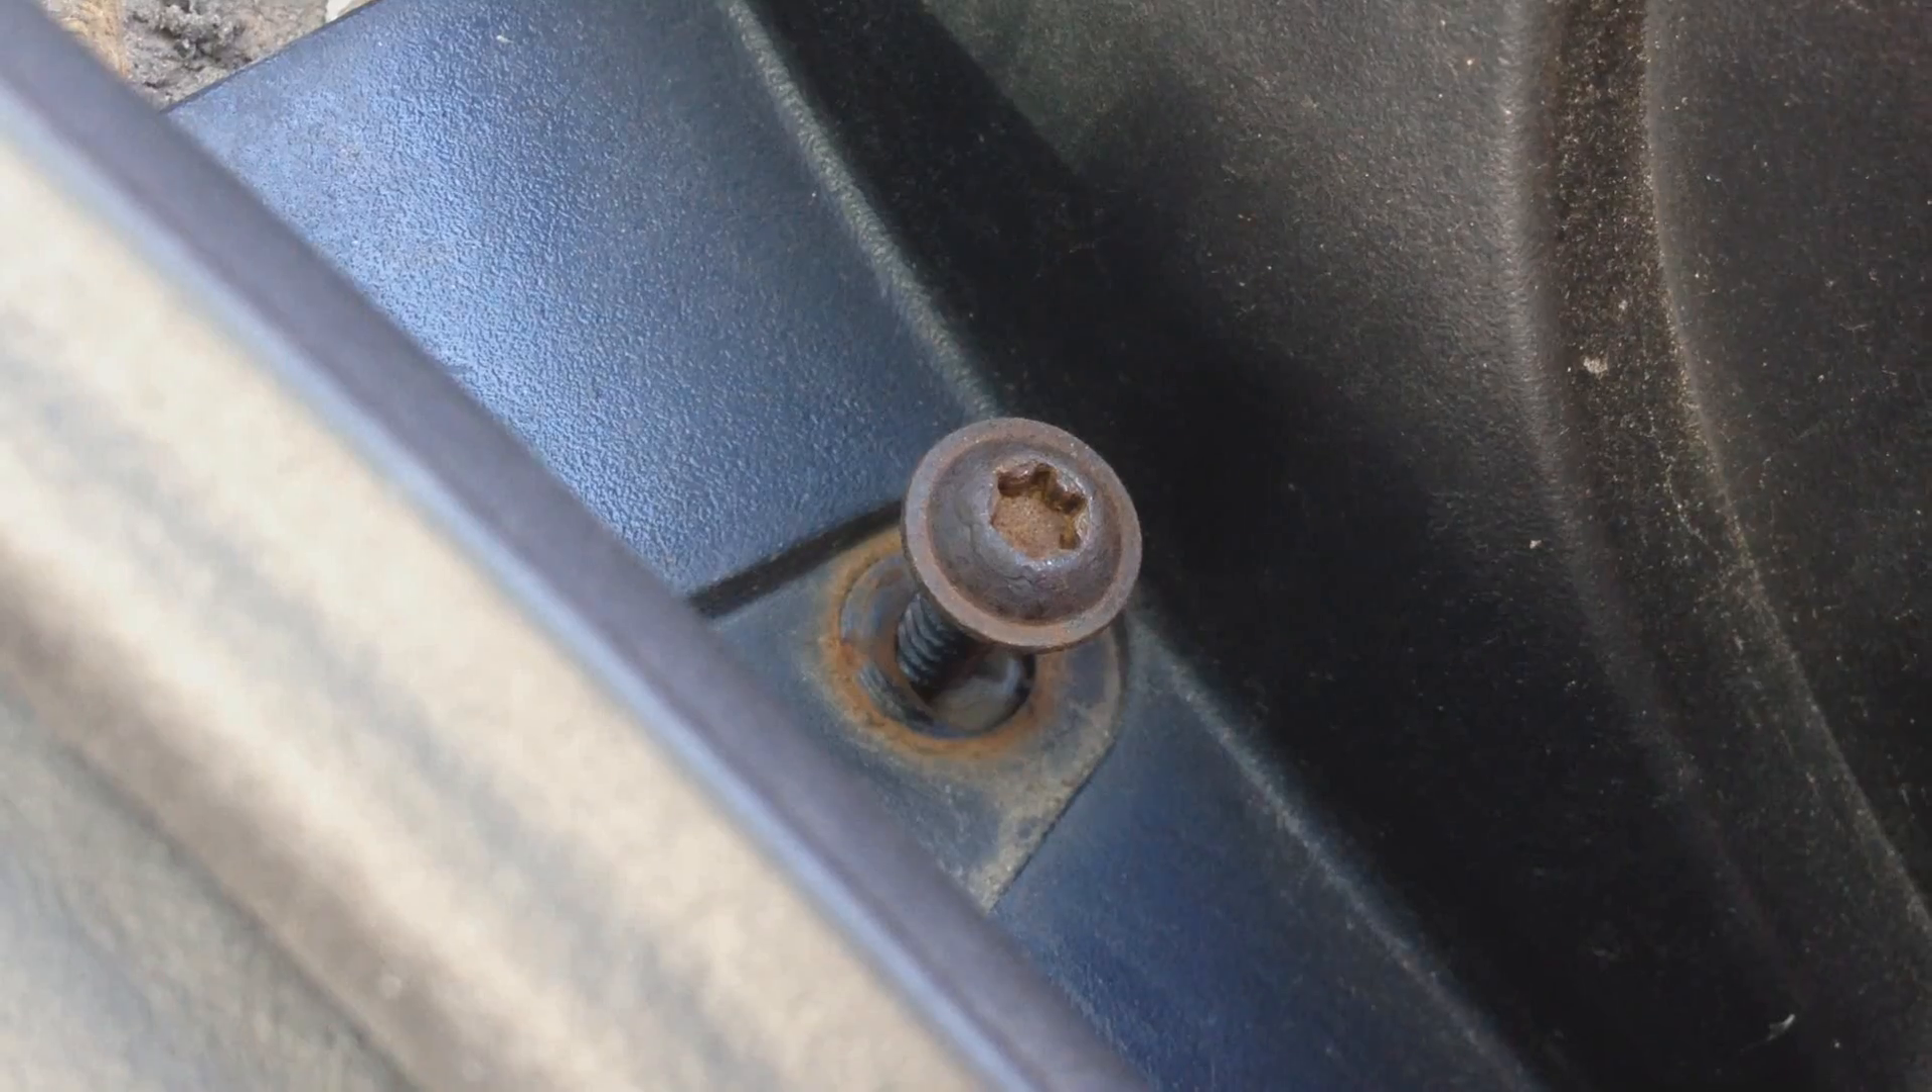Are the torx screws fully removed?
No.